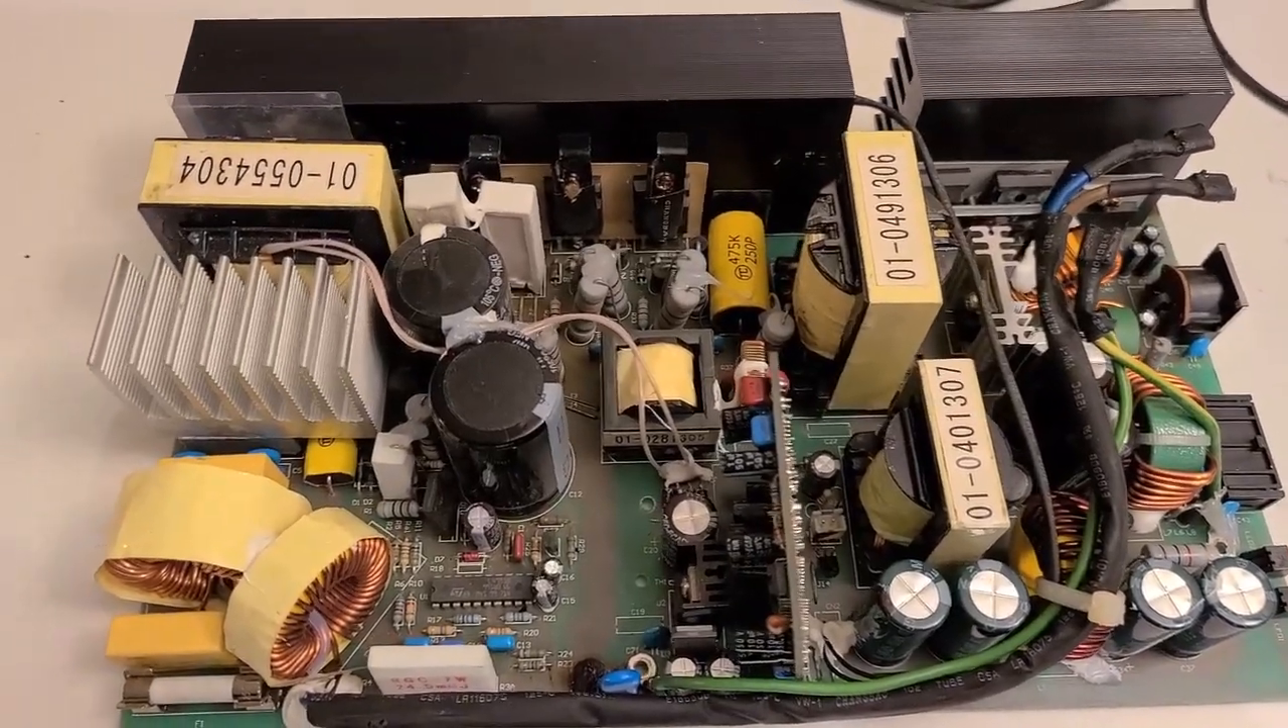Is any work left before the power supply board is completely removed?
No.